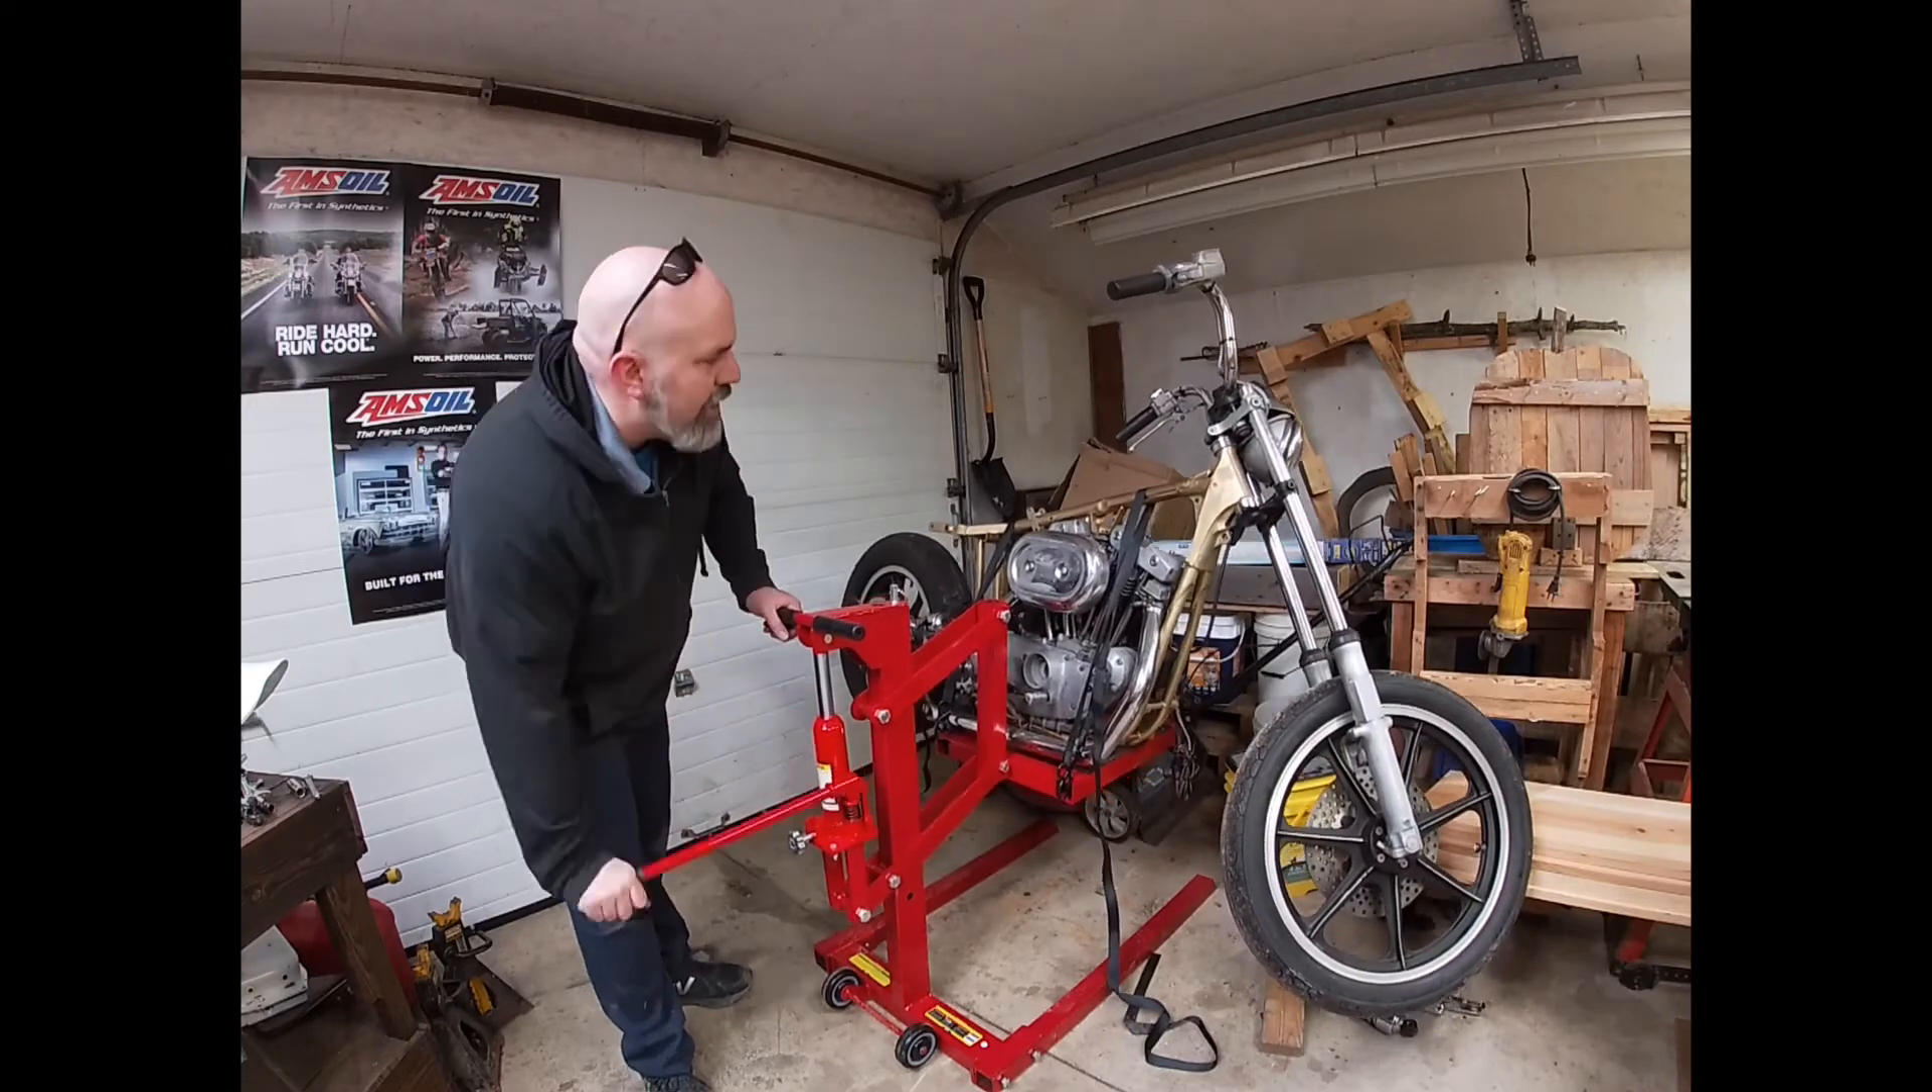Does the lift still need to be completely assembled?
No.